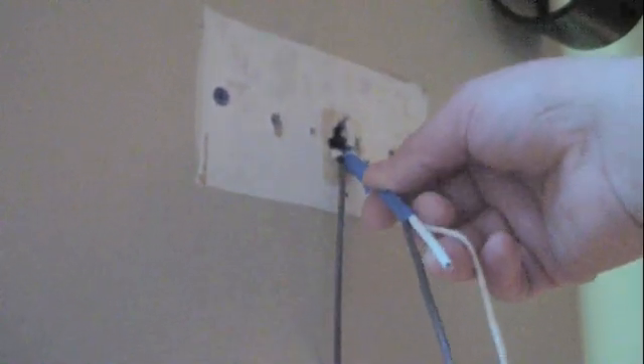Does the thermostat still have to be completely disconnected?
No.